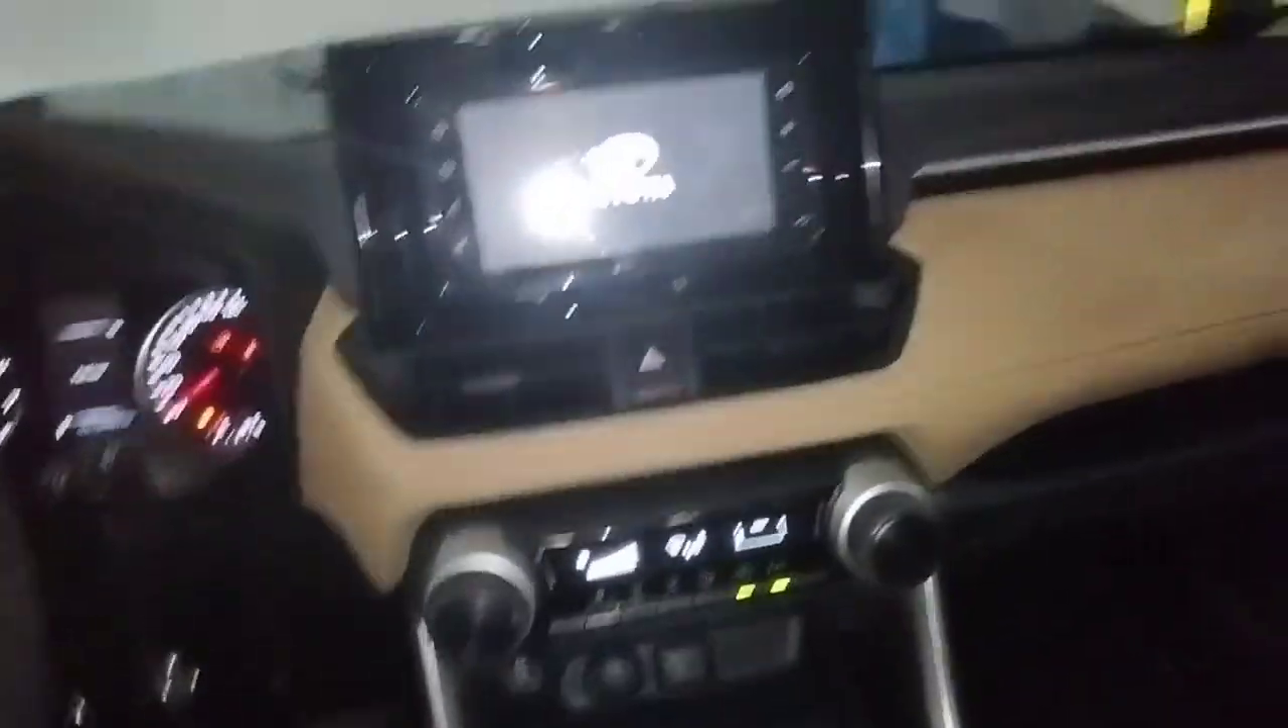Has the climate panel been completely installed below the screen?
Yes.